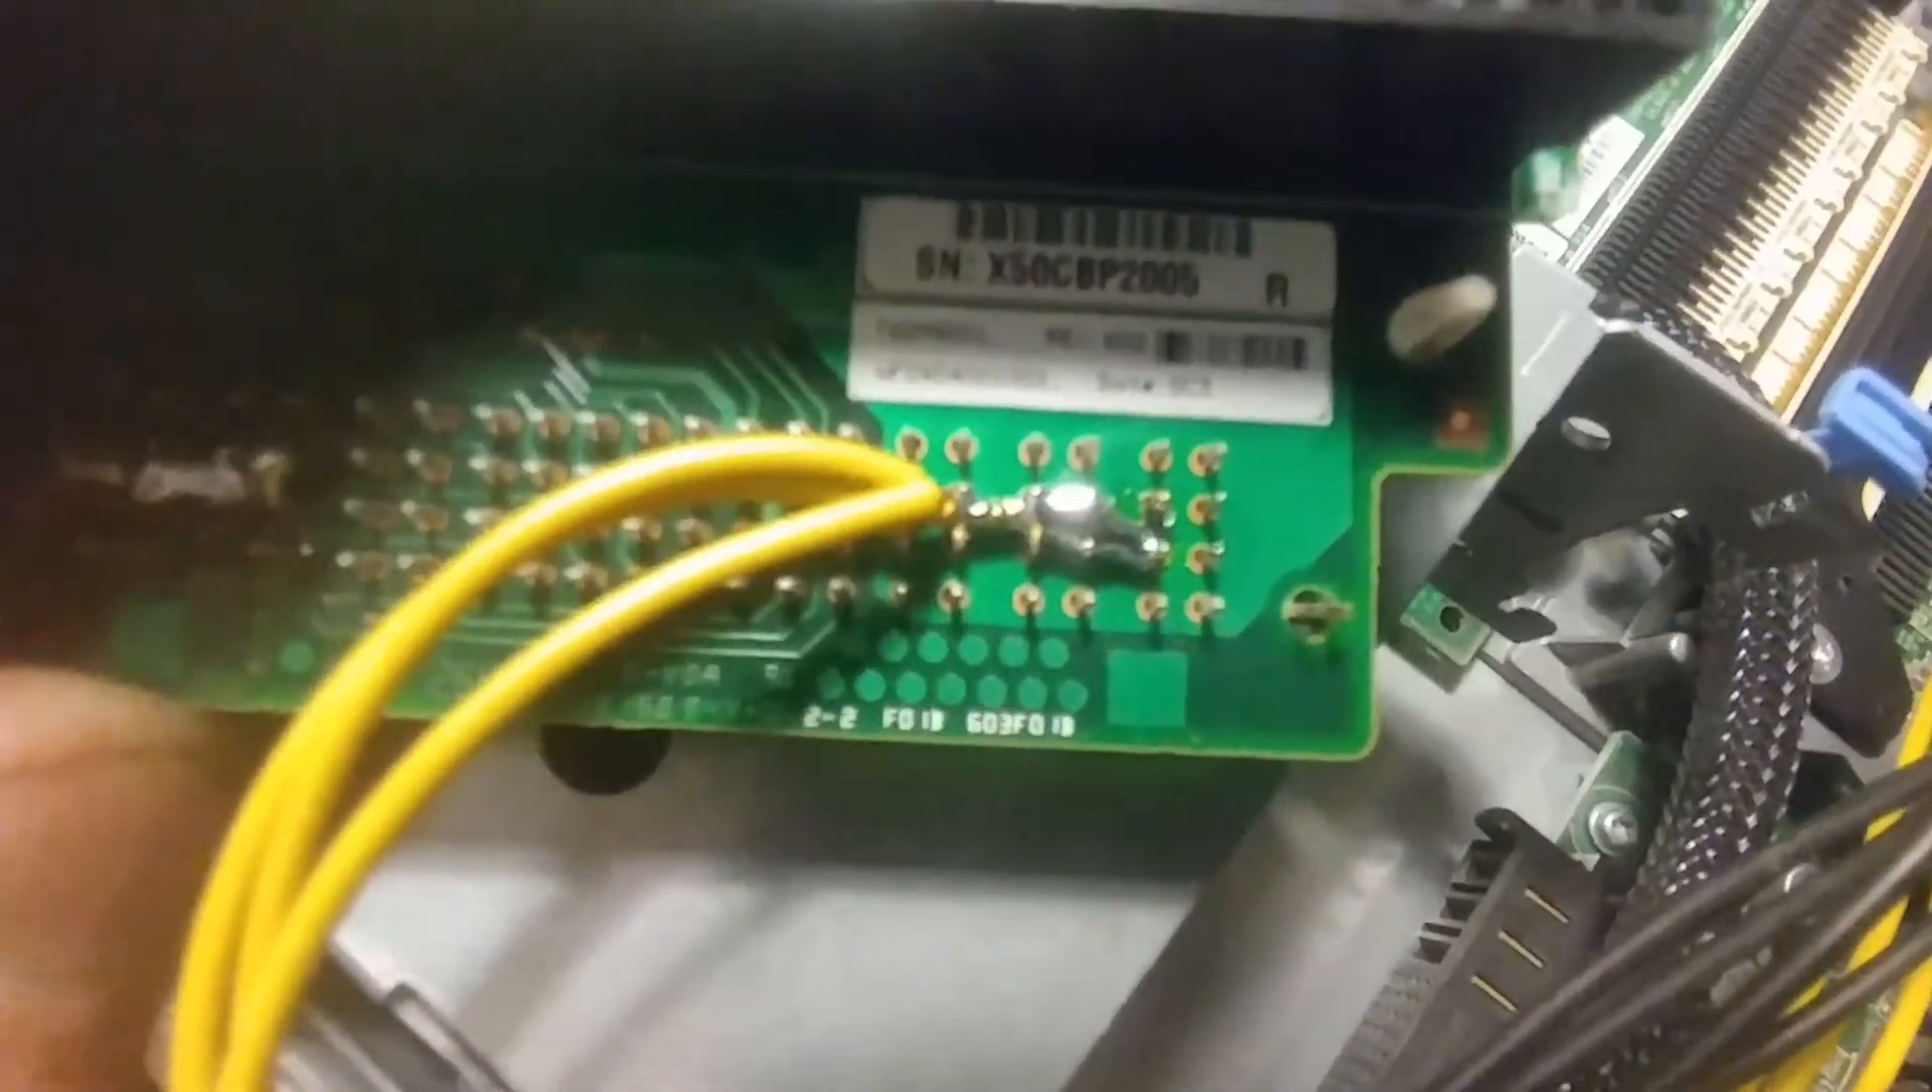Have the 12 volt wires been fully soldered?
Yes.